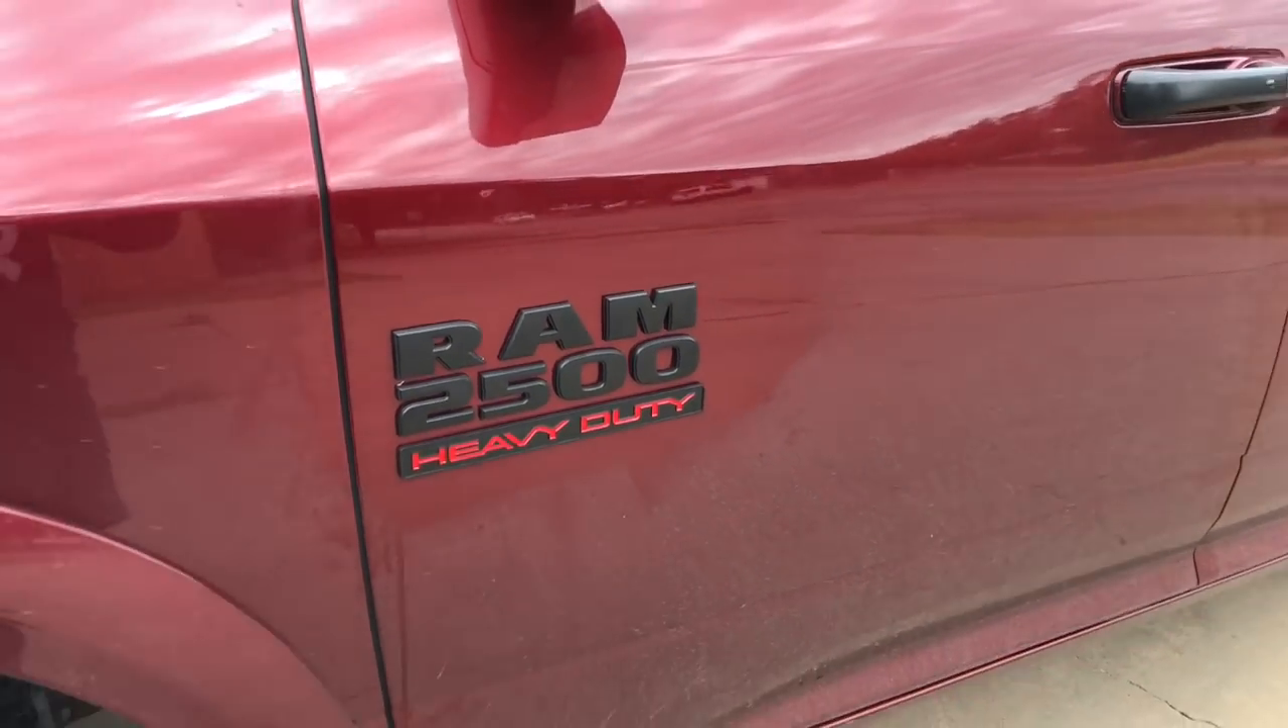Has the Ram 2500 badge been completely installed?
Yes.